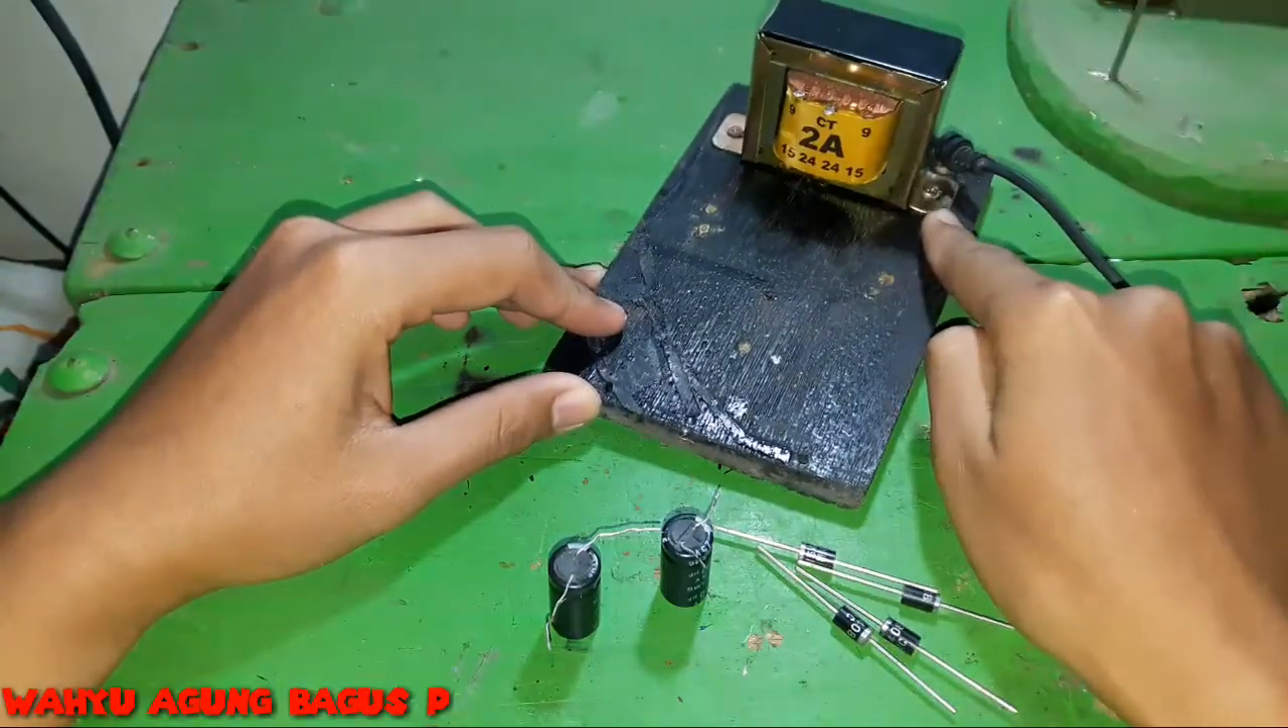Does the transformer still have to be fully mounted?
No.